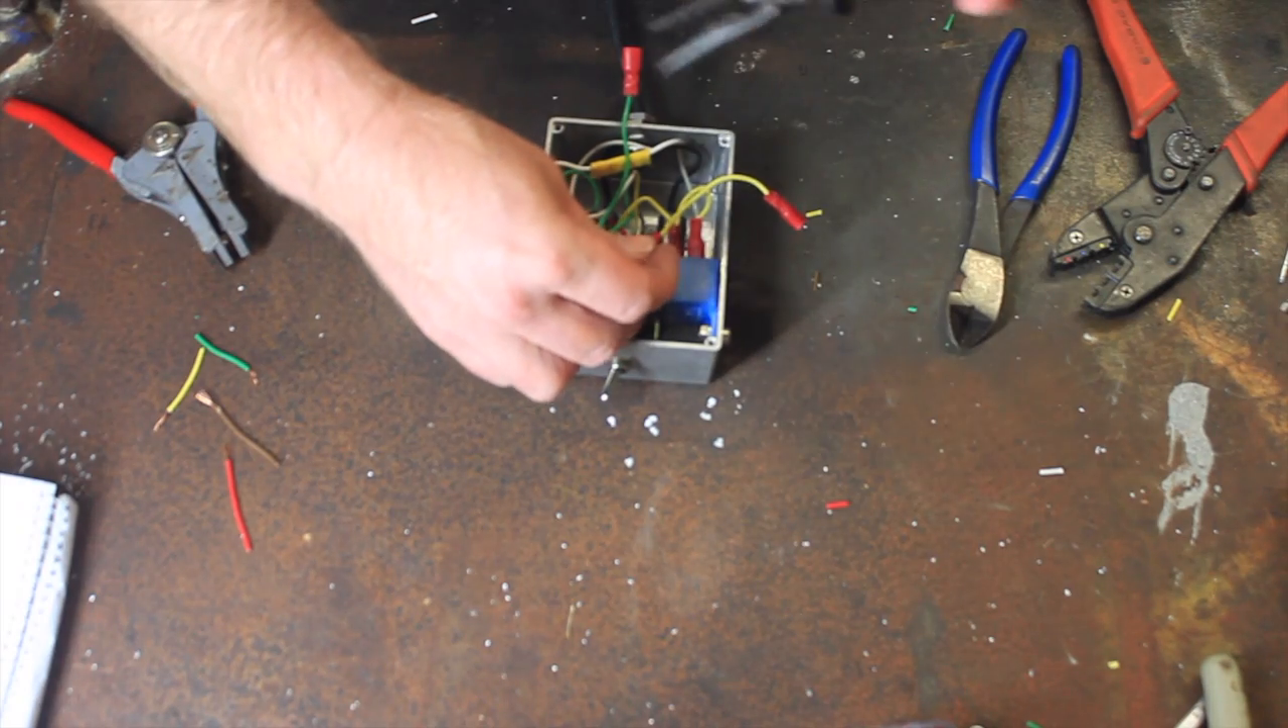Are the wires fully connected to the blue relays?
No.